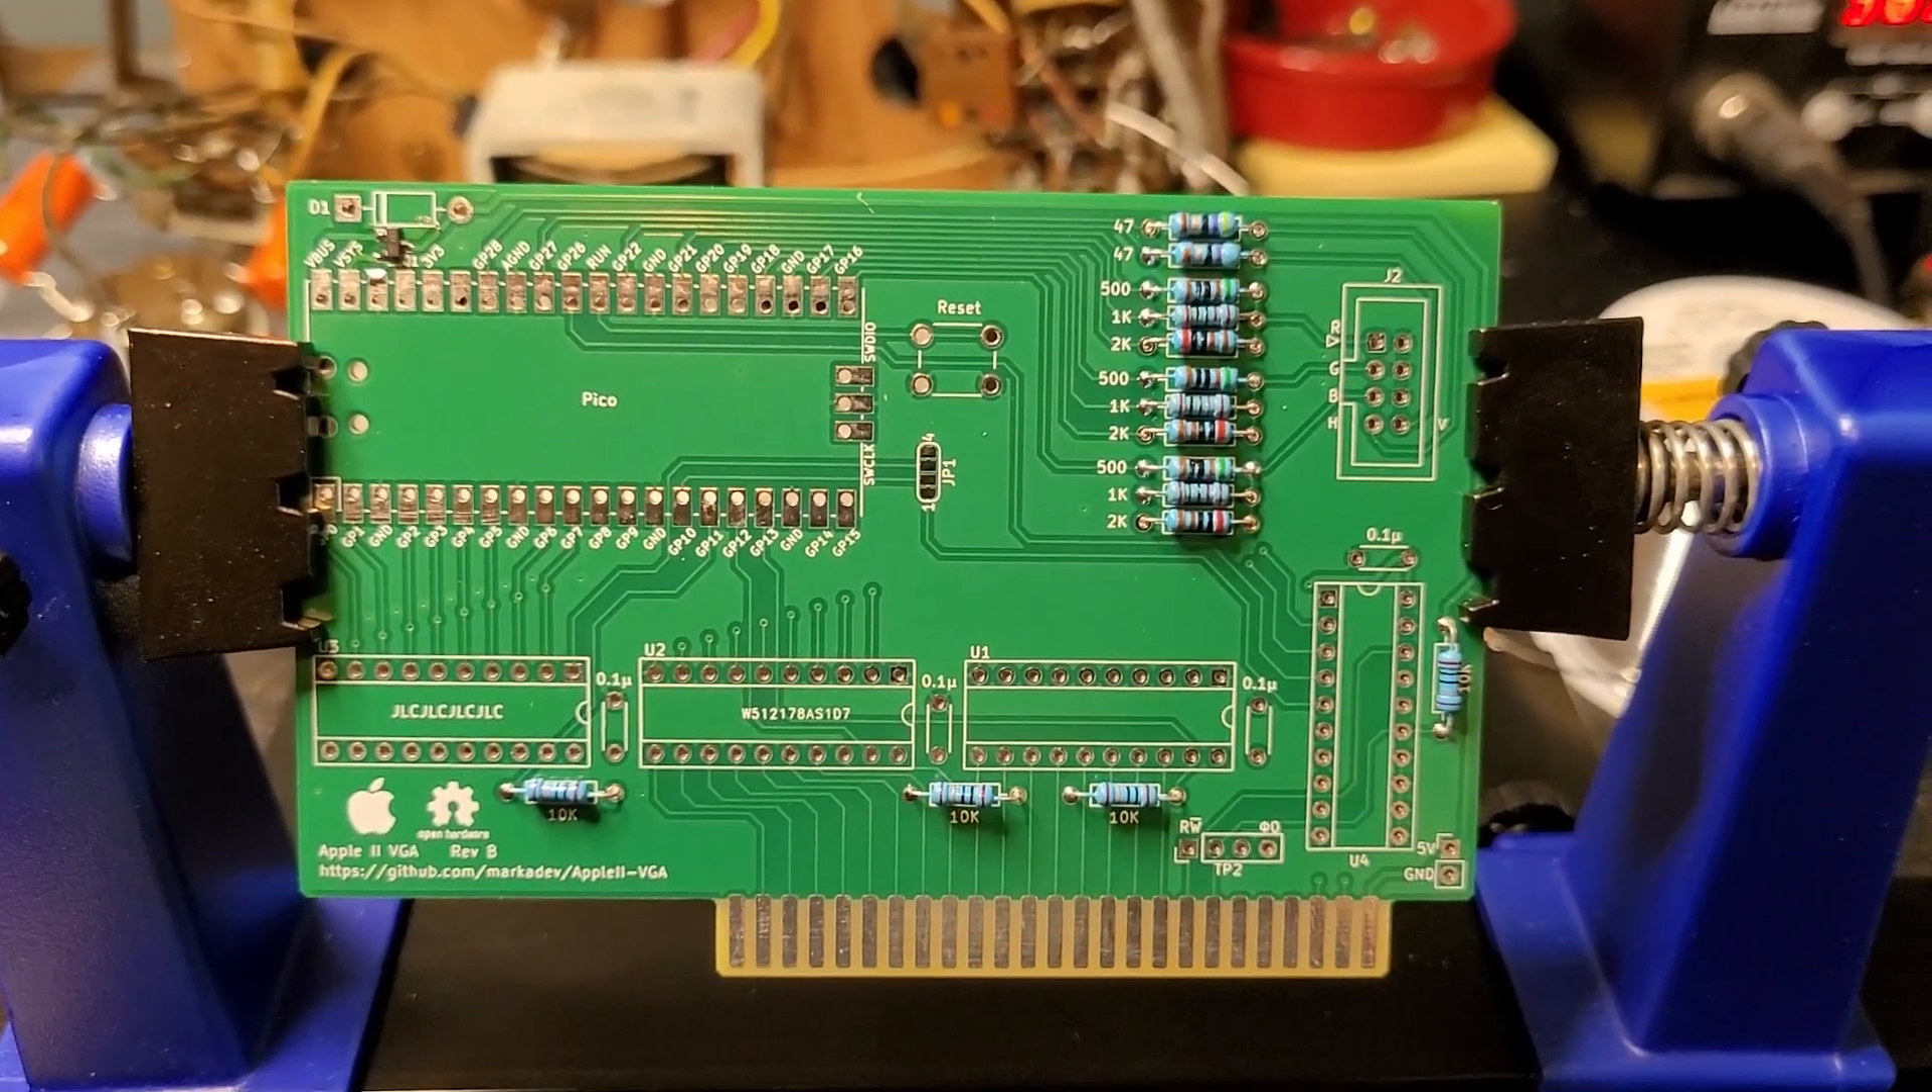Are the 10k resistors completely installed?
Yes.